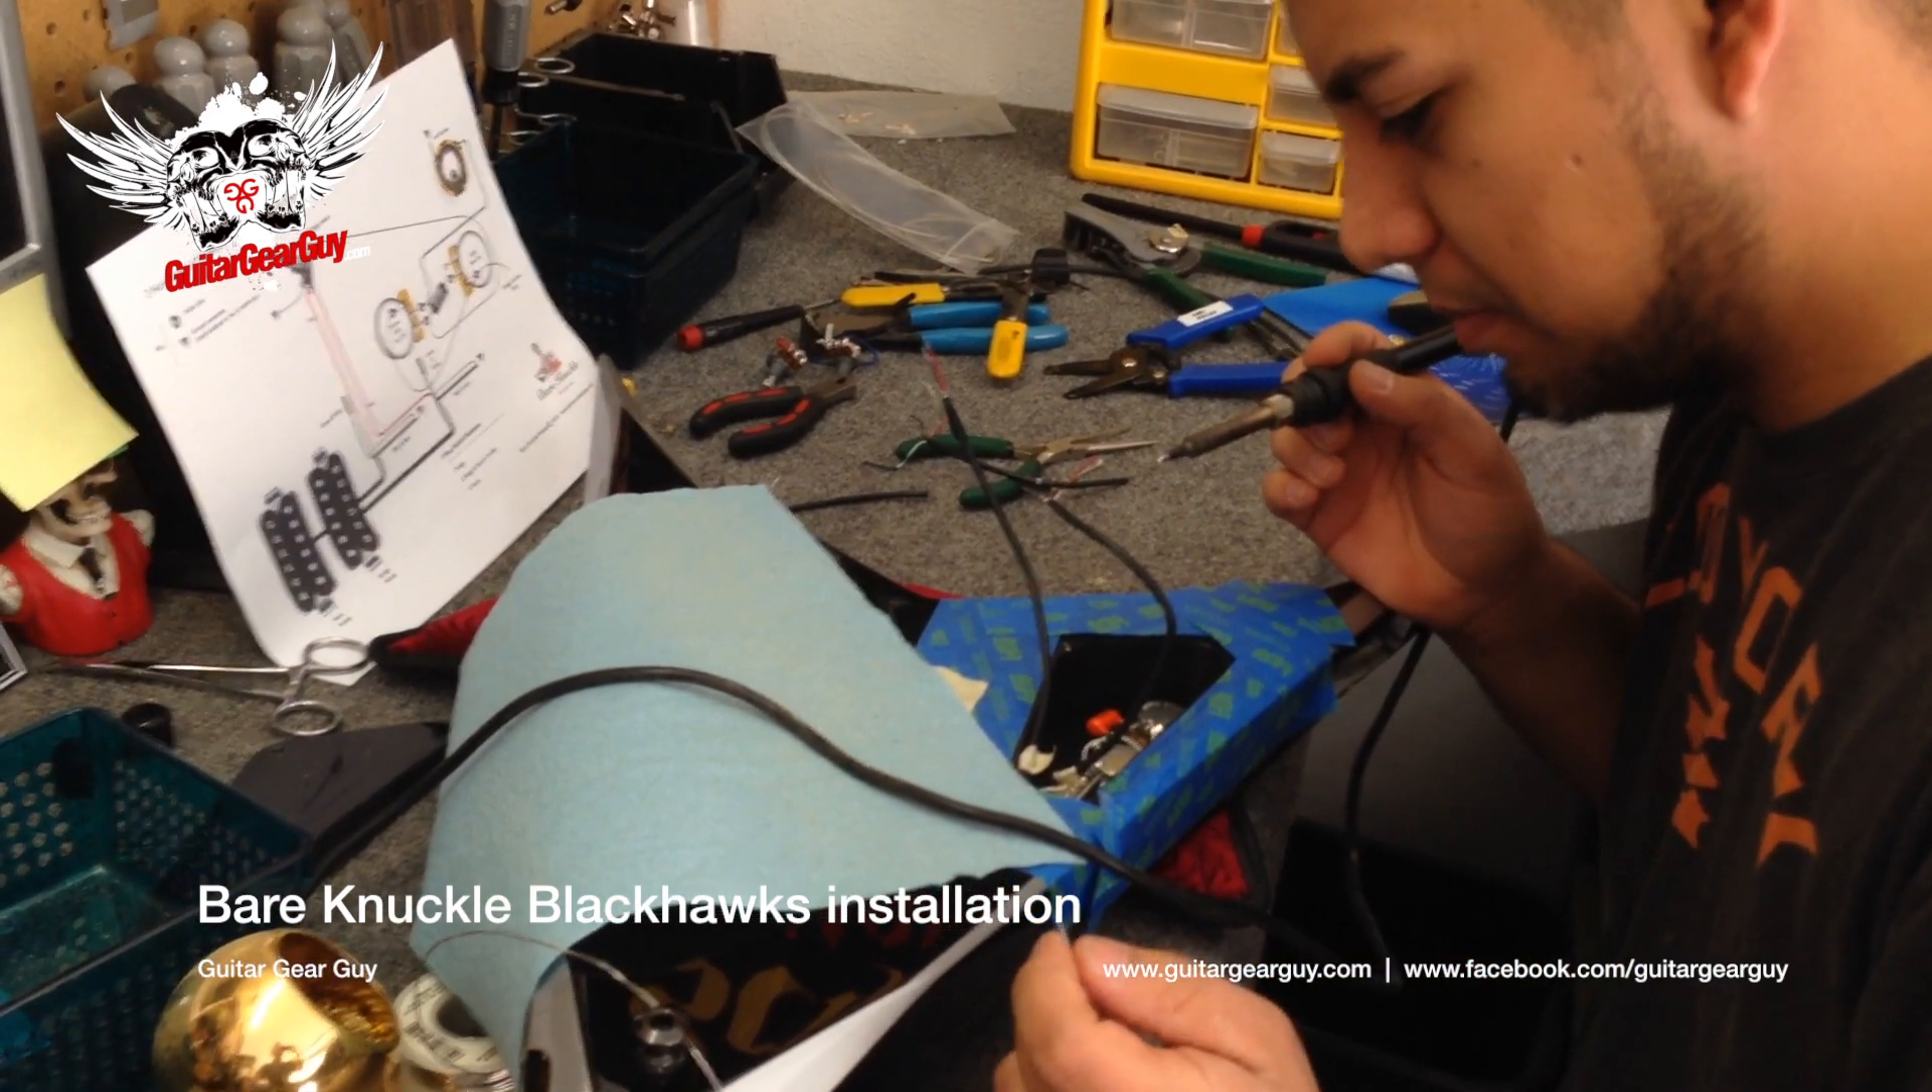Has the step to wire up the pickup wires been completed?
No.